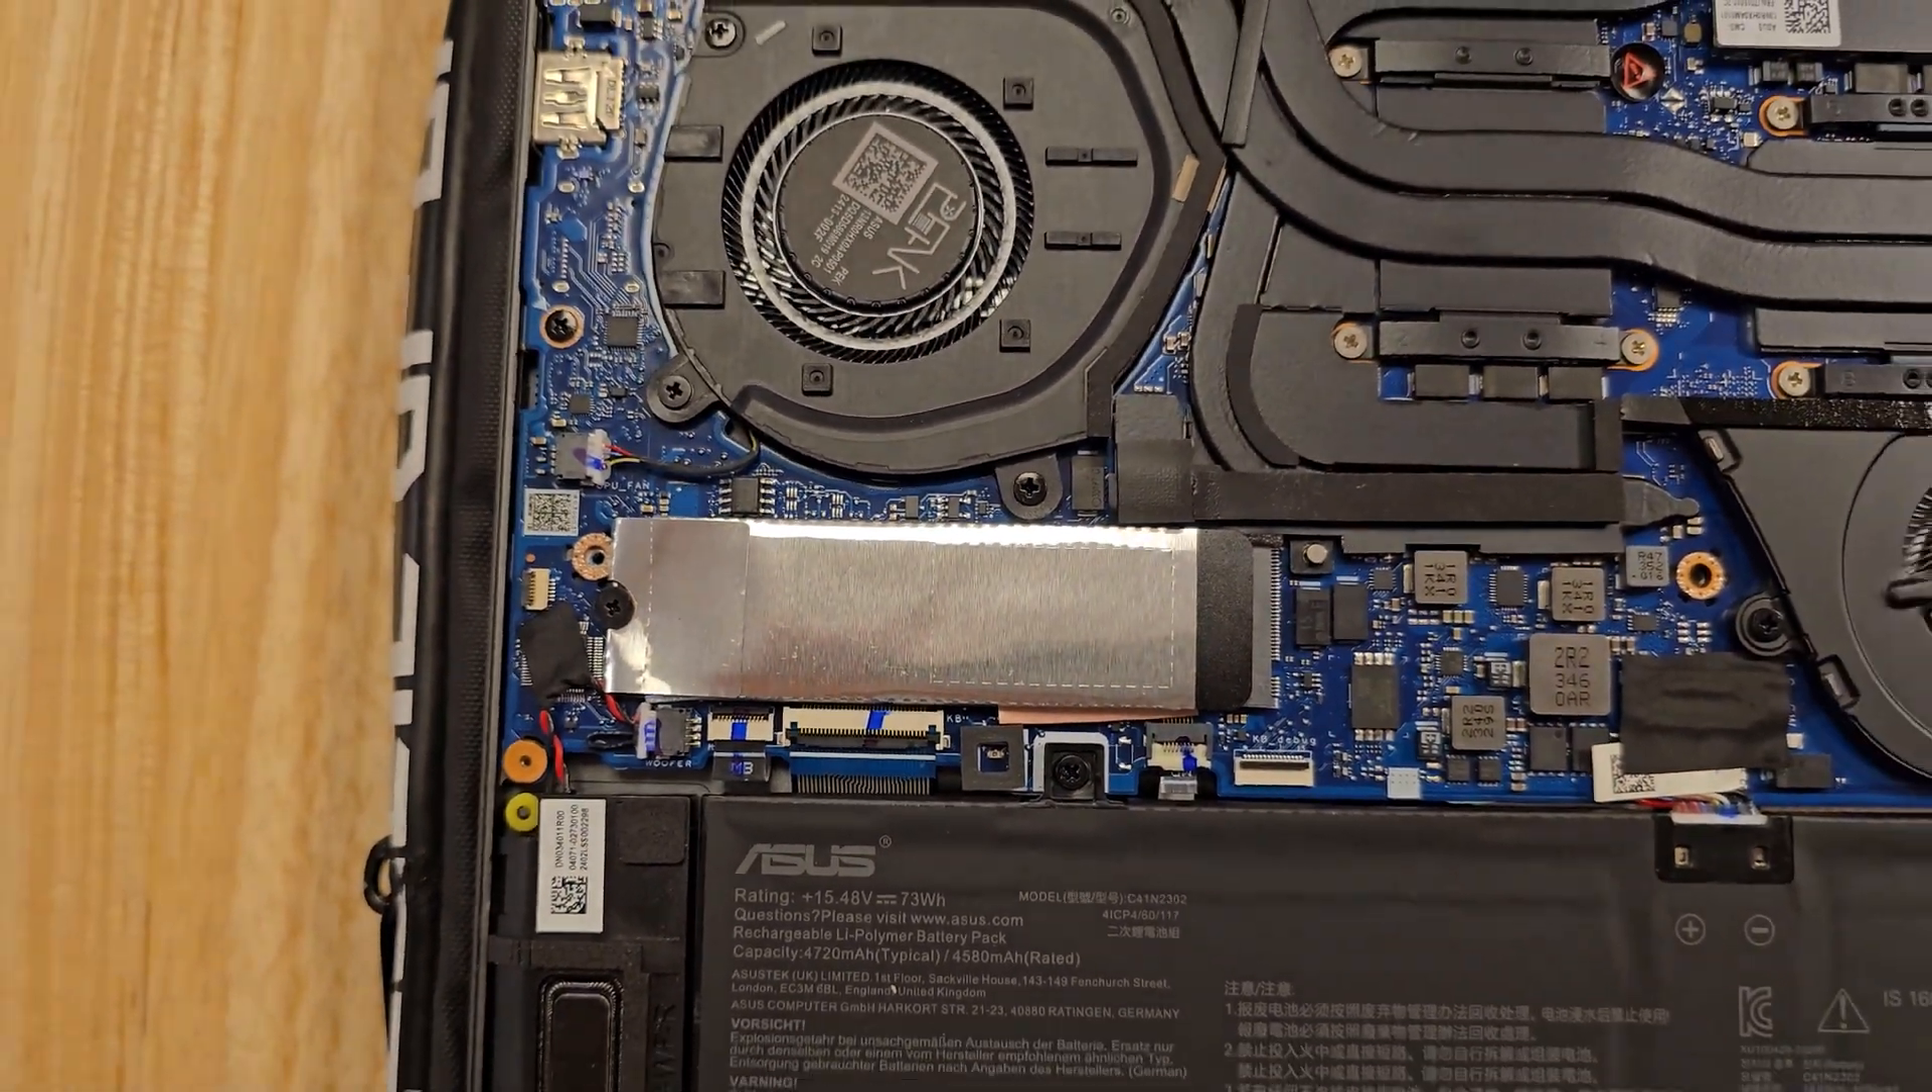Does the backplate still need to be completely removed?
No.